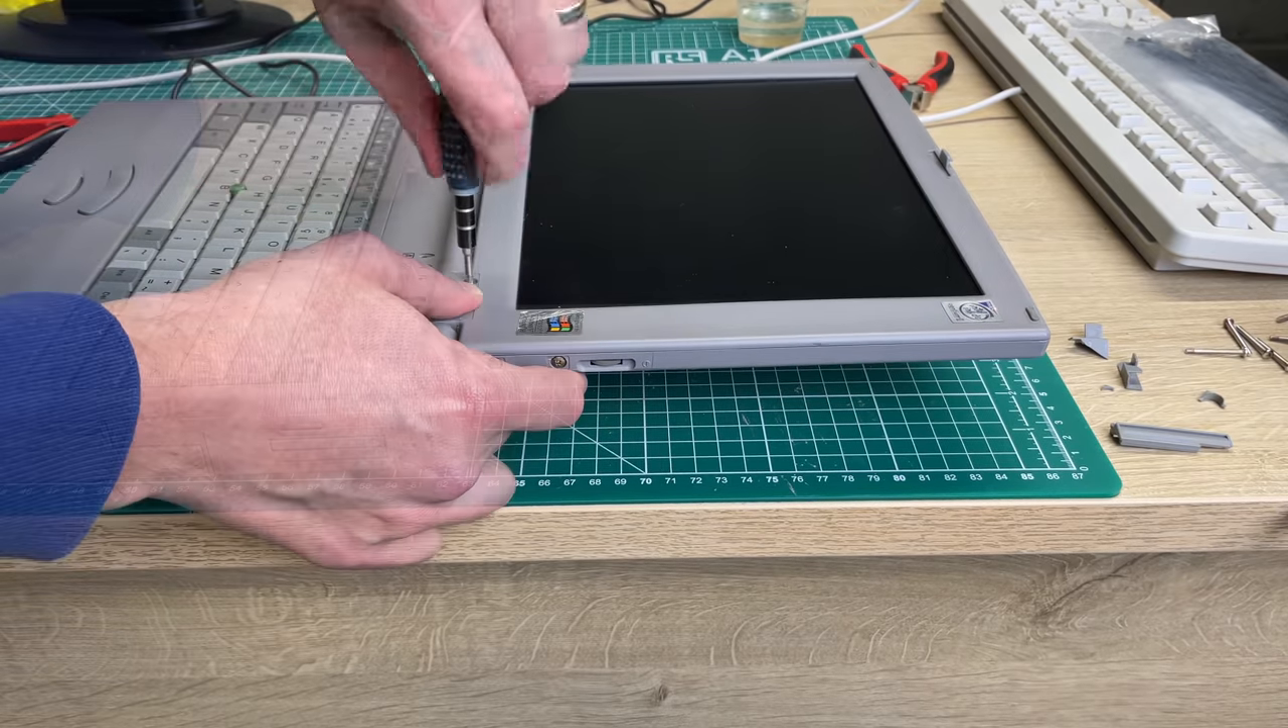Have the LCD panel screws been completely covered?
No.